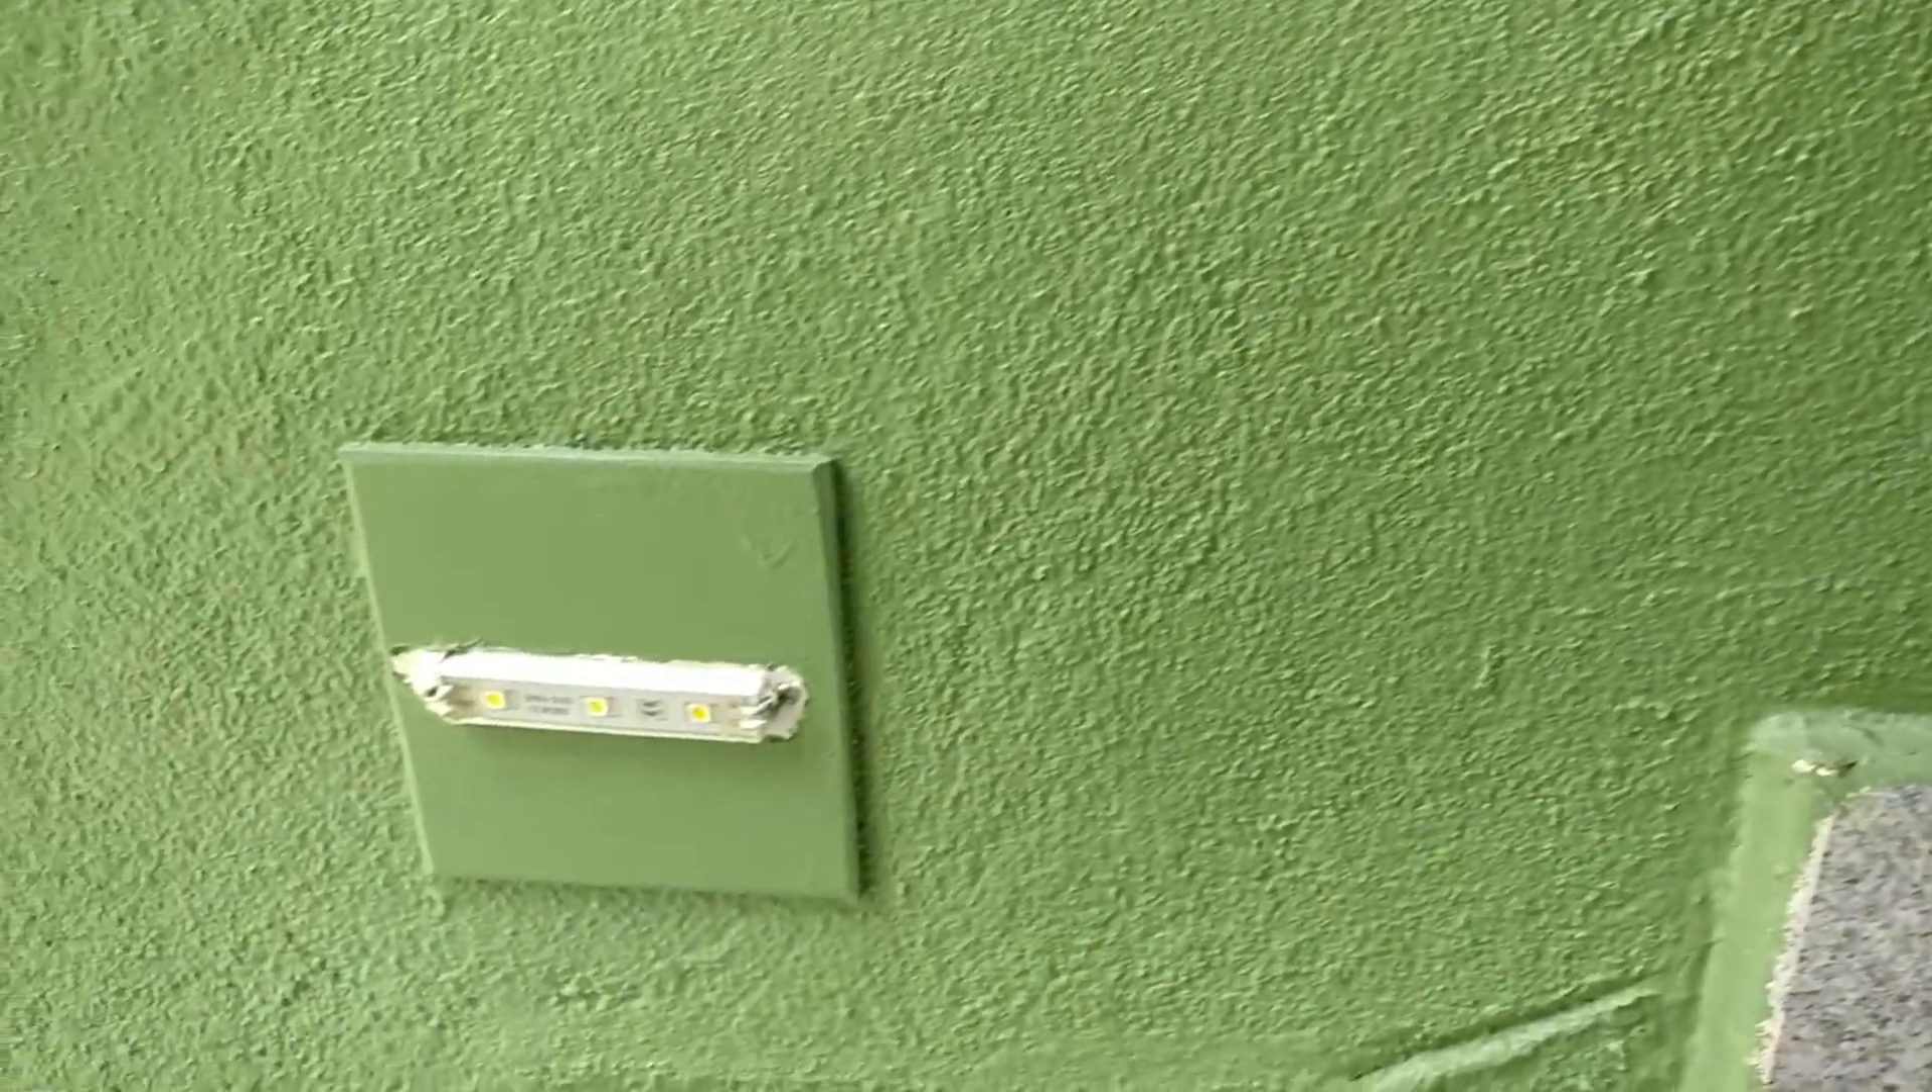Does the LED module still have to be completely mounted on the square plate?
No.